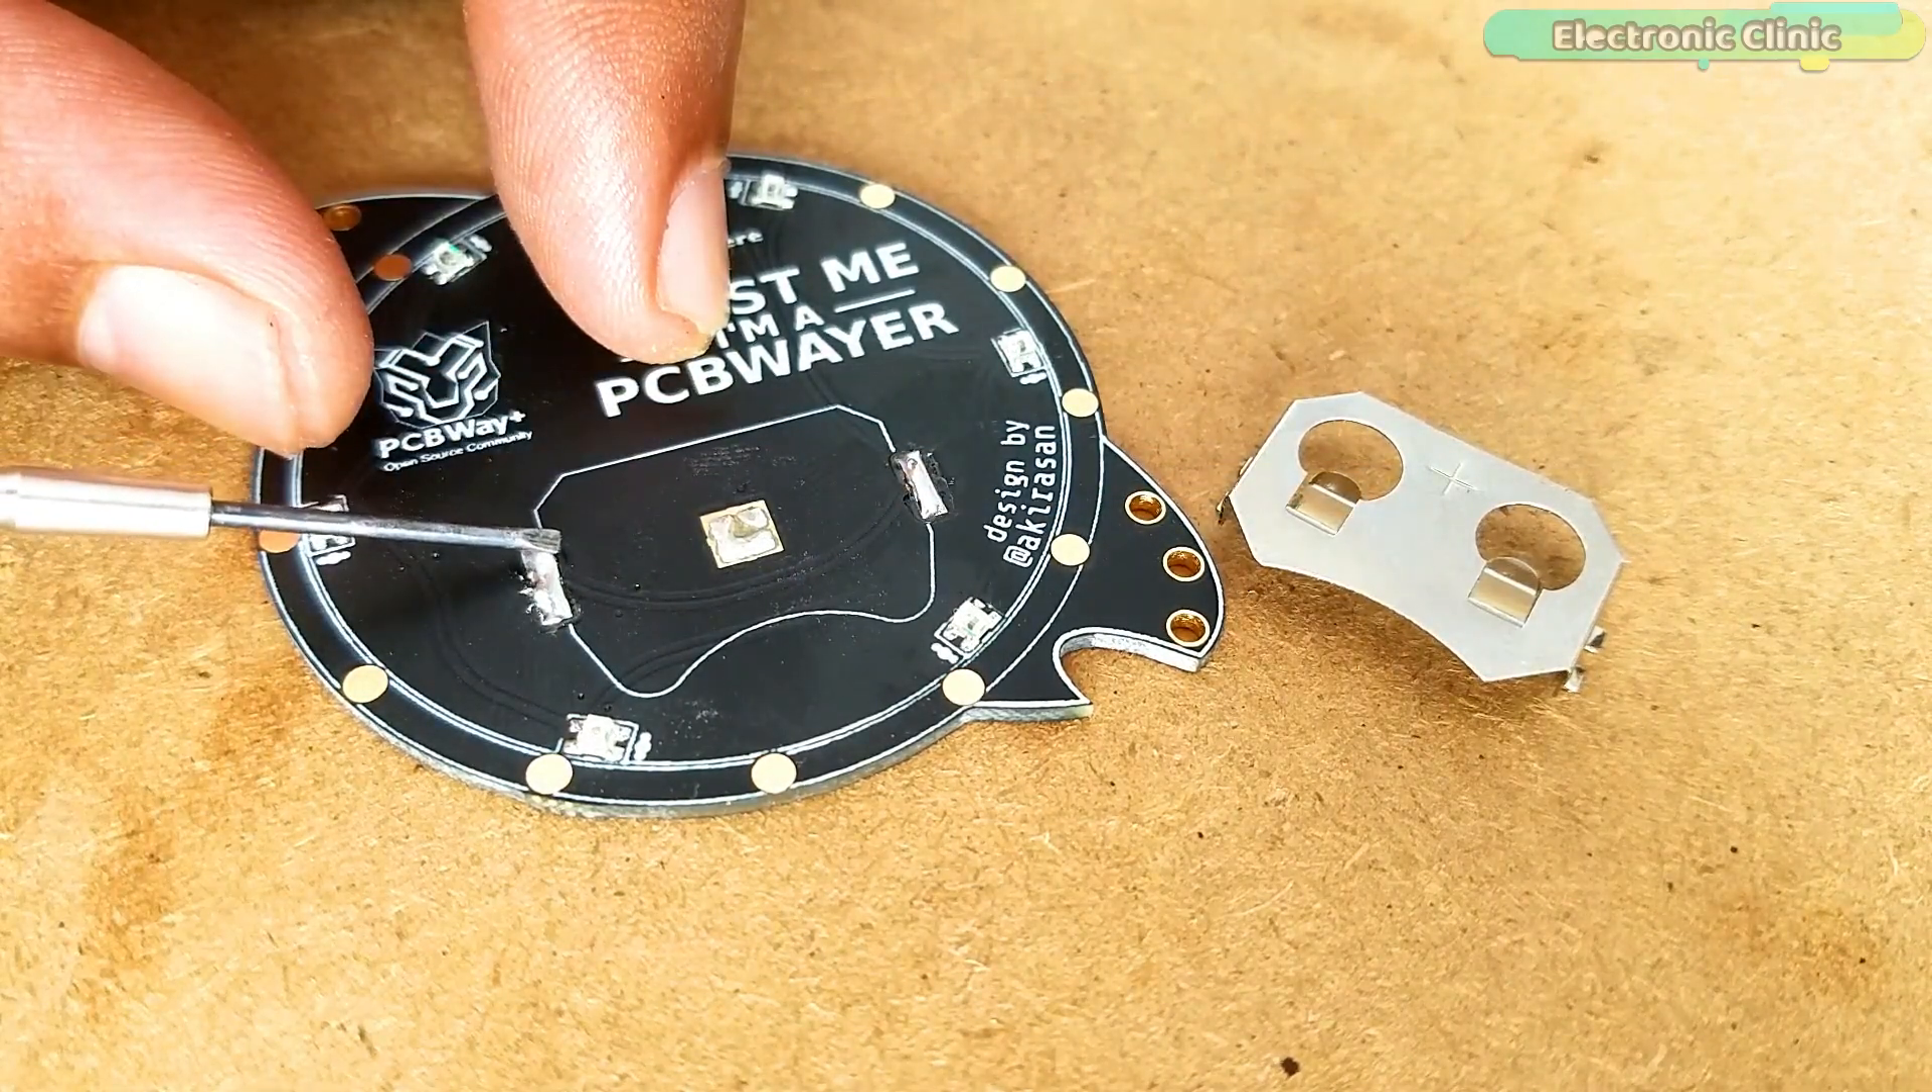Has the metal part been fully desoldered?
Yes.